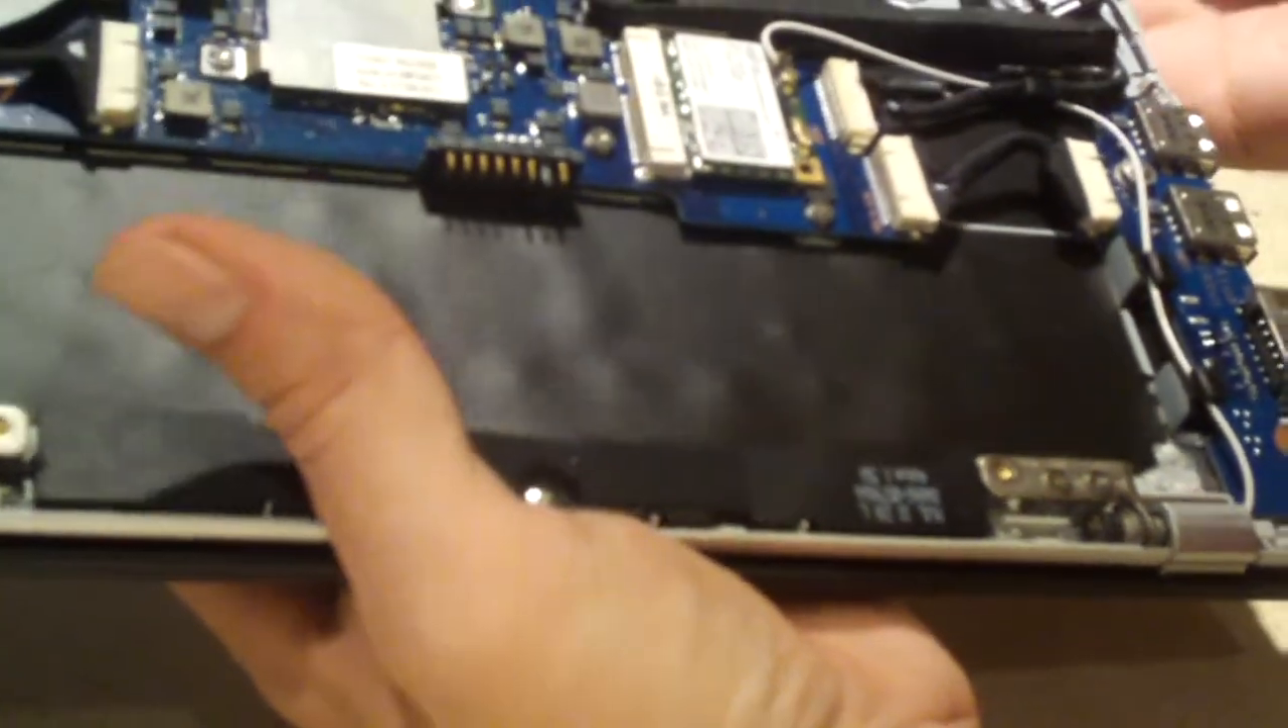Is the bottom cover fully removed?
Yes.